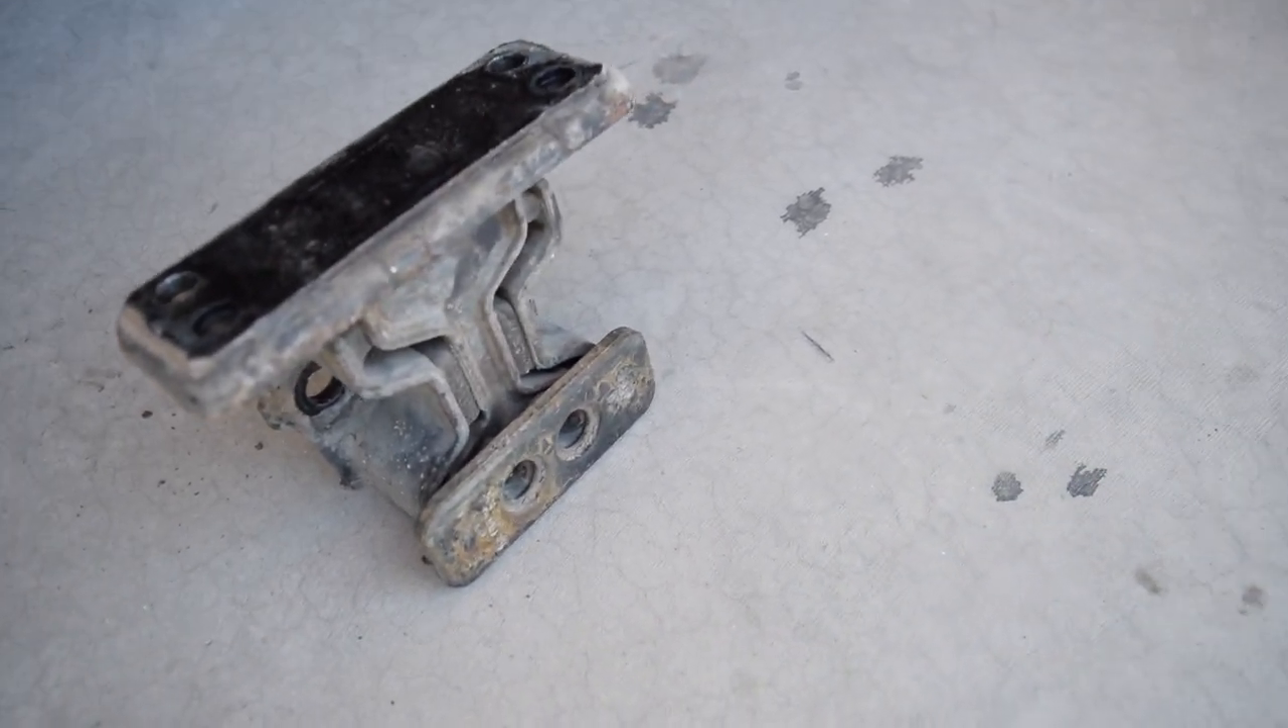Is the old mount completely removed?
Yes.